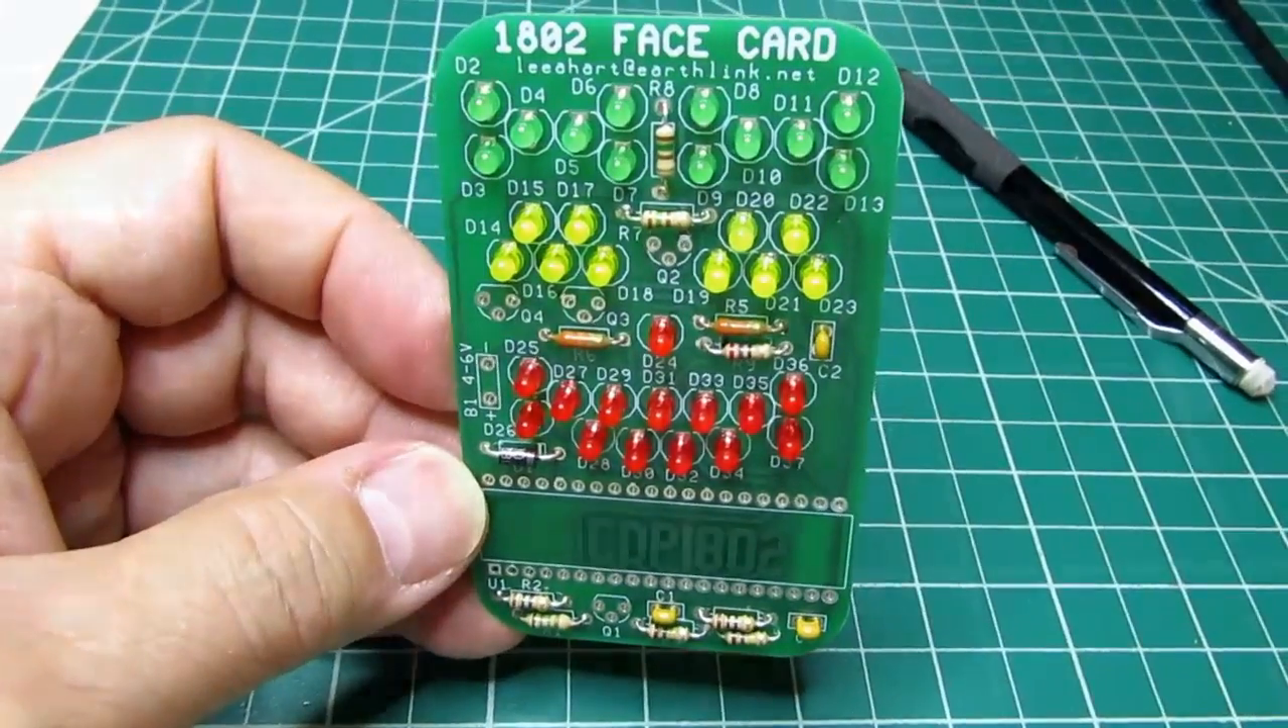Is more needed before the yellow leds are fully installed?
No.